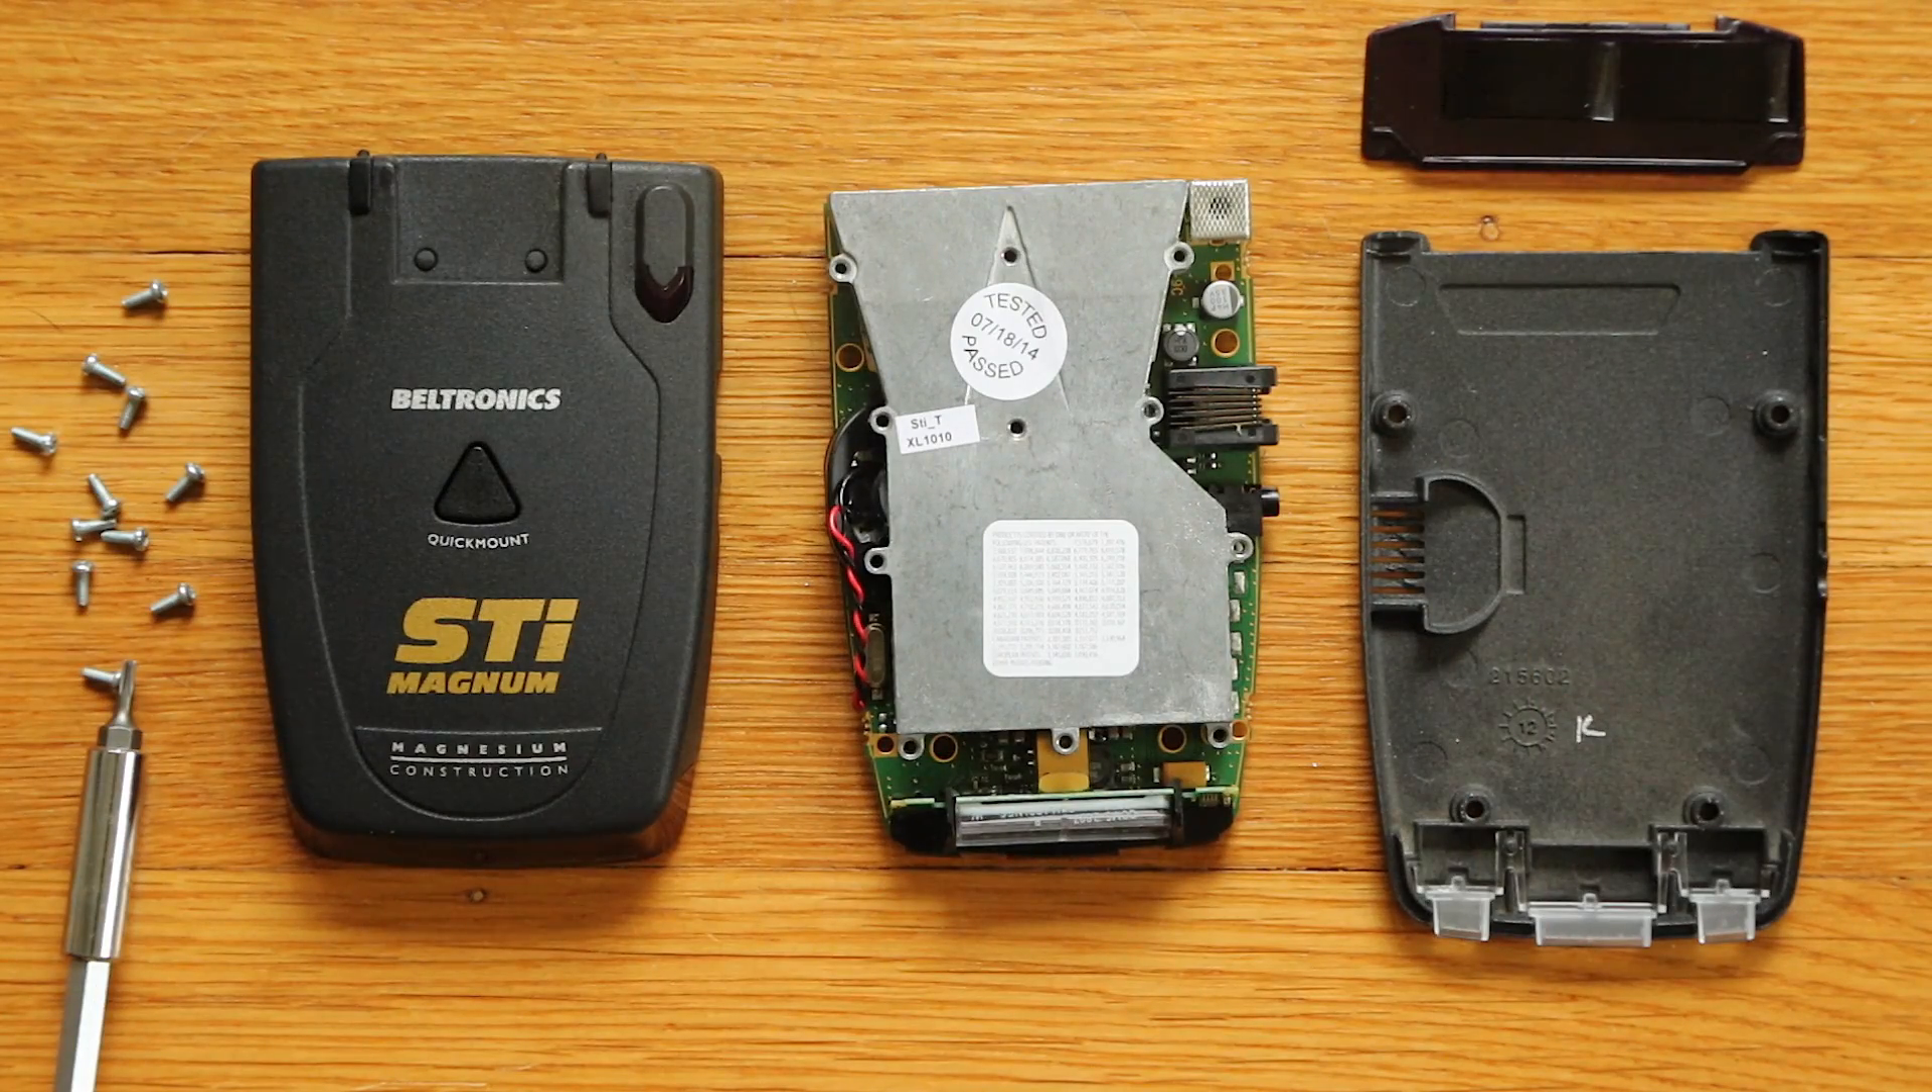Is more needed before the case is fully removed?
No.